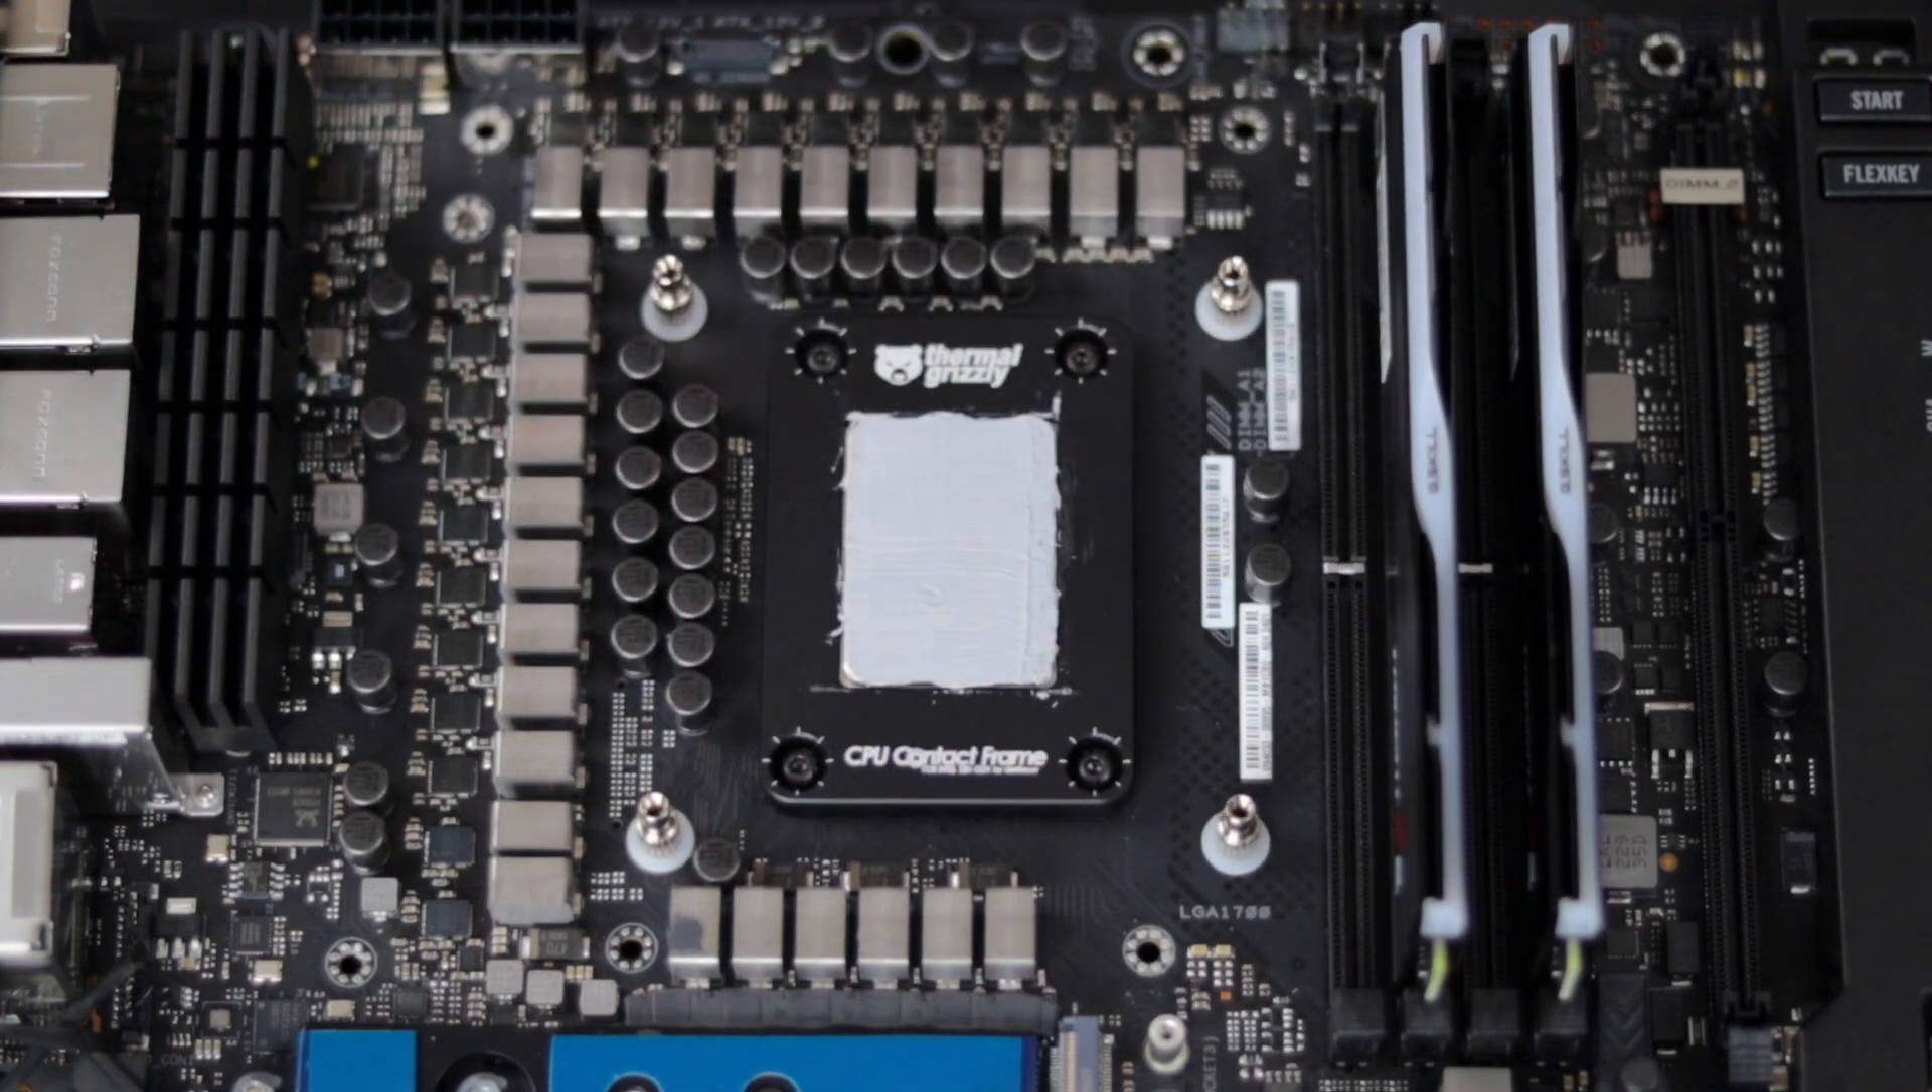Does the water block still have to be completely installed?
Yes.